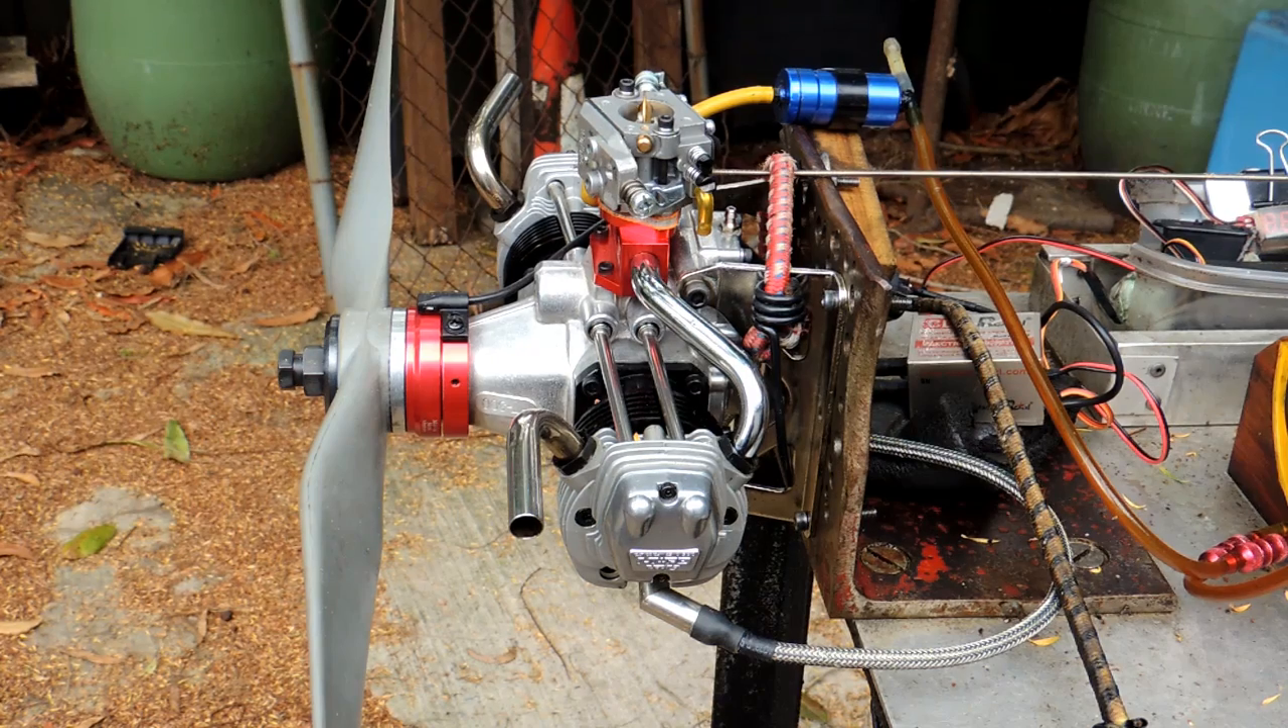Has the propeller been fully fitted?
Yes.